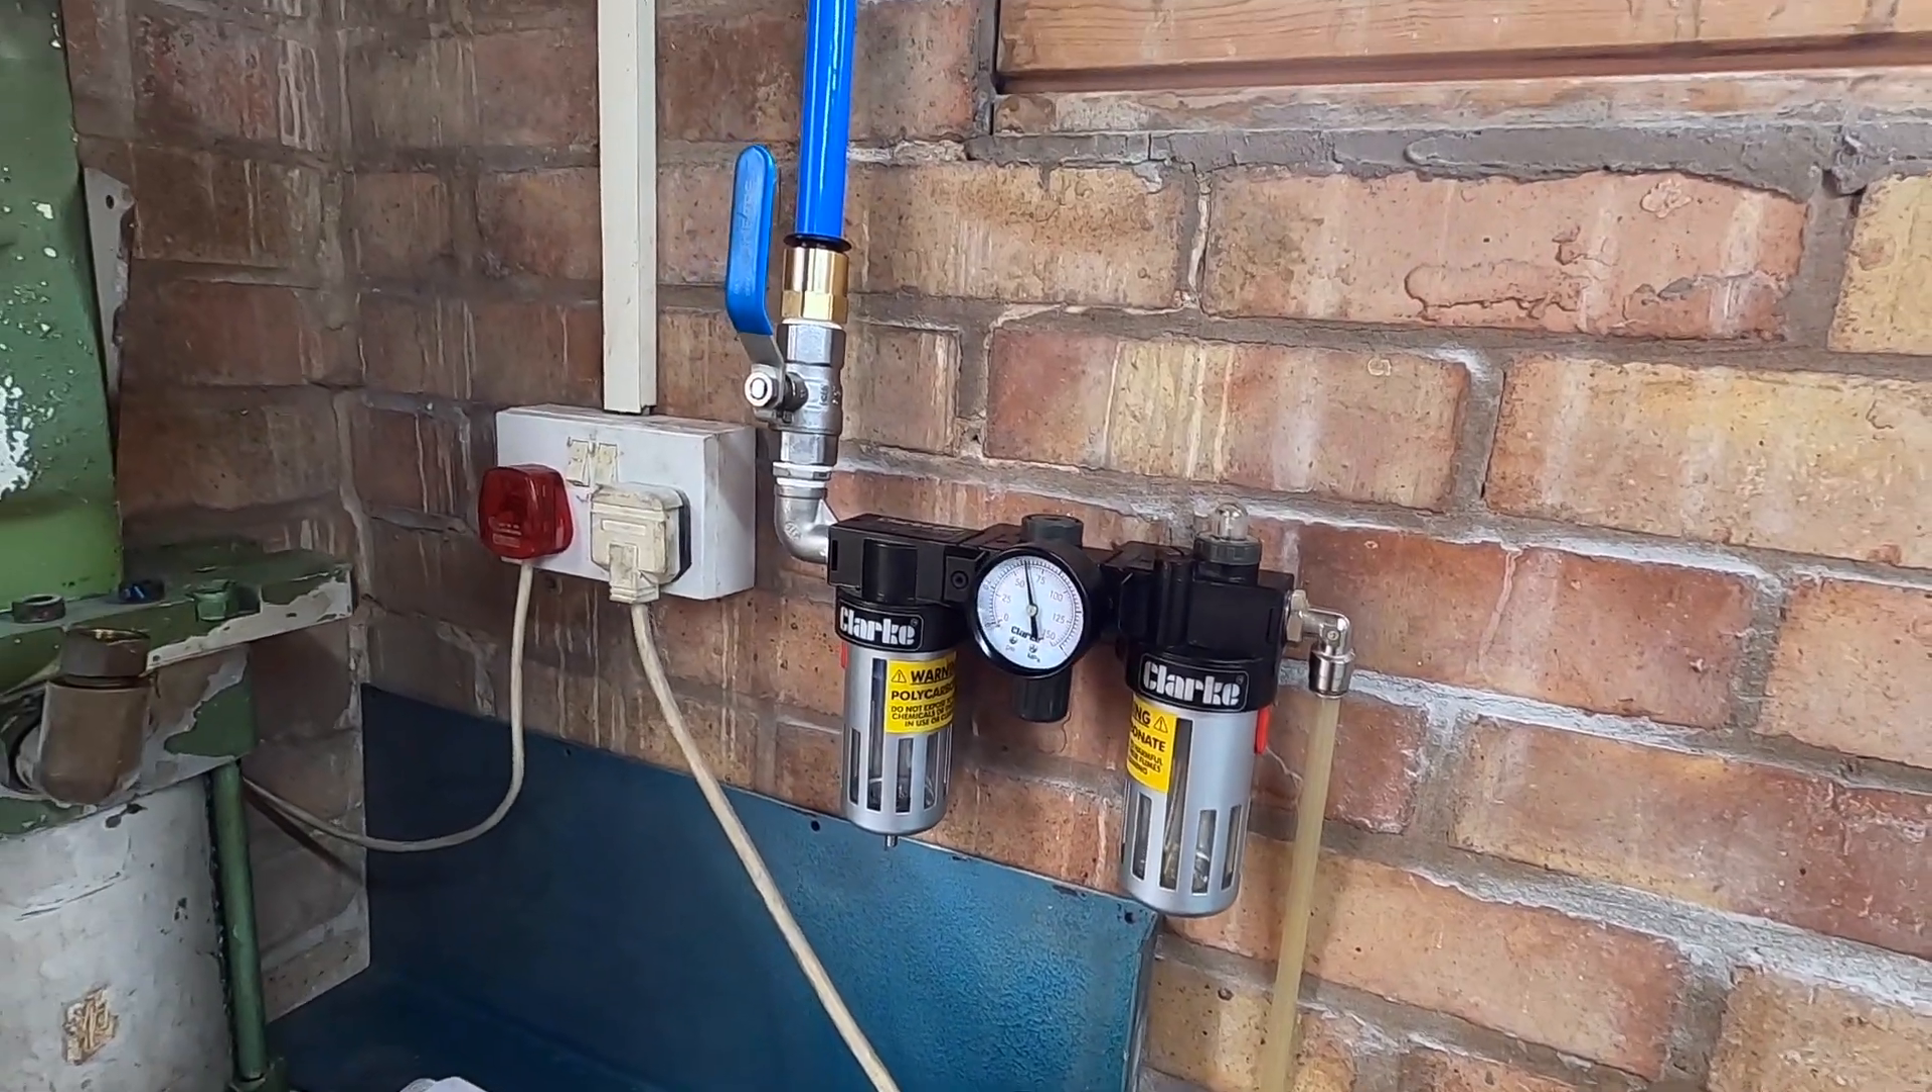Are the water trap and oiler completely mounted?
Yes.